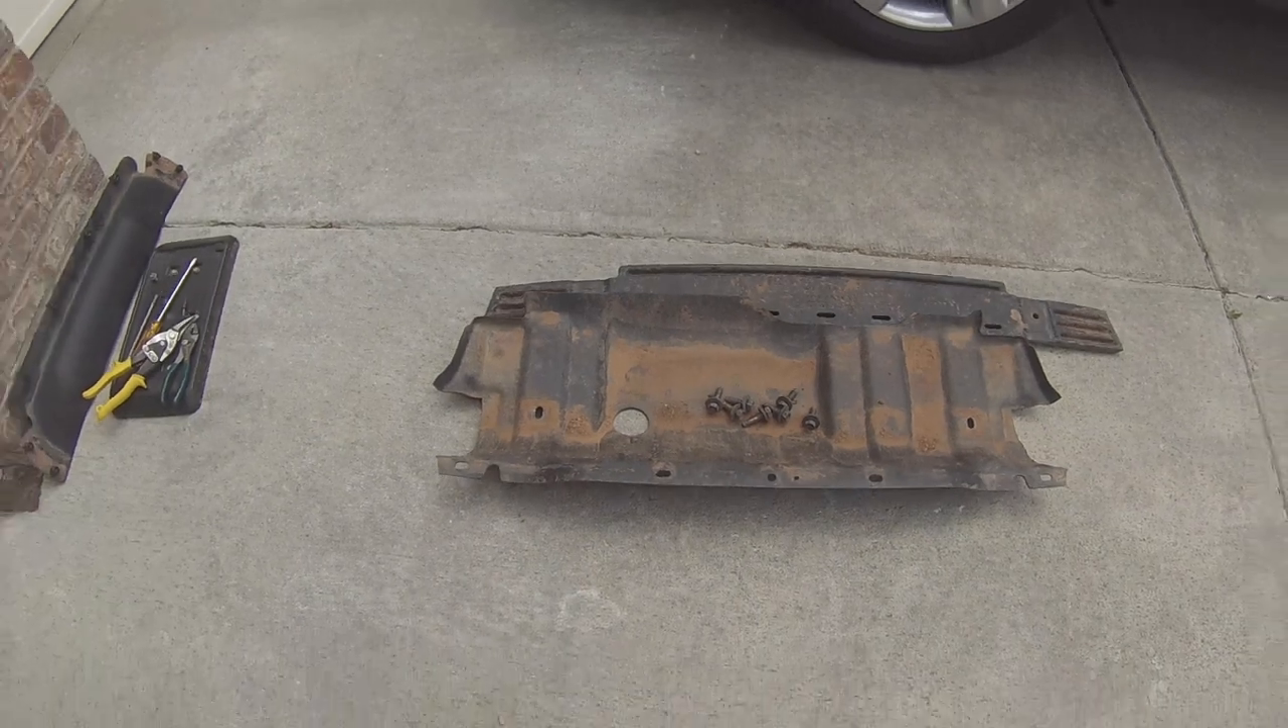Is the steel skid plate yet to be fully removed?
No.